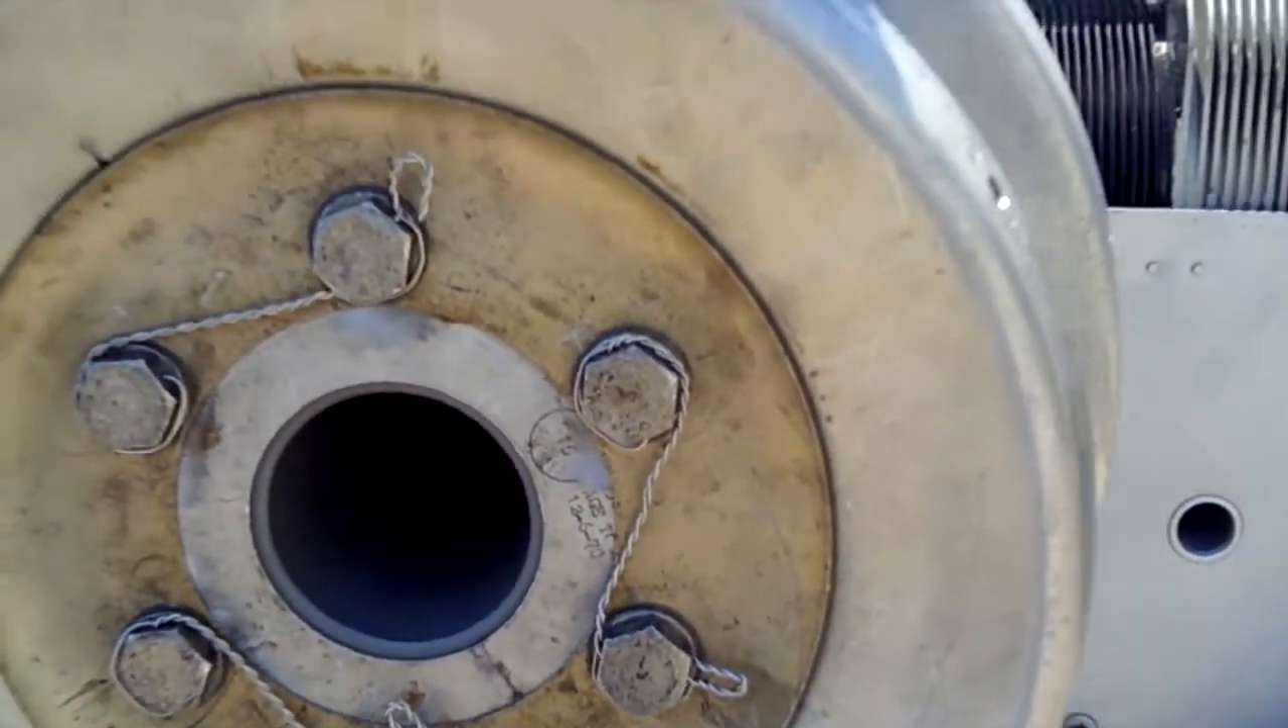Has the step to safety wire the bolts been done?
Yes.